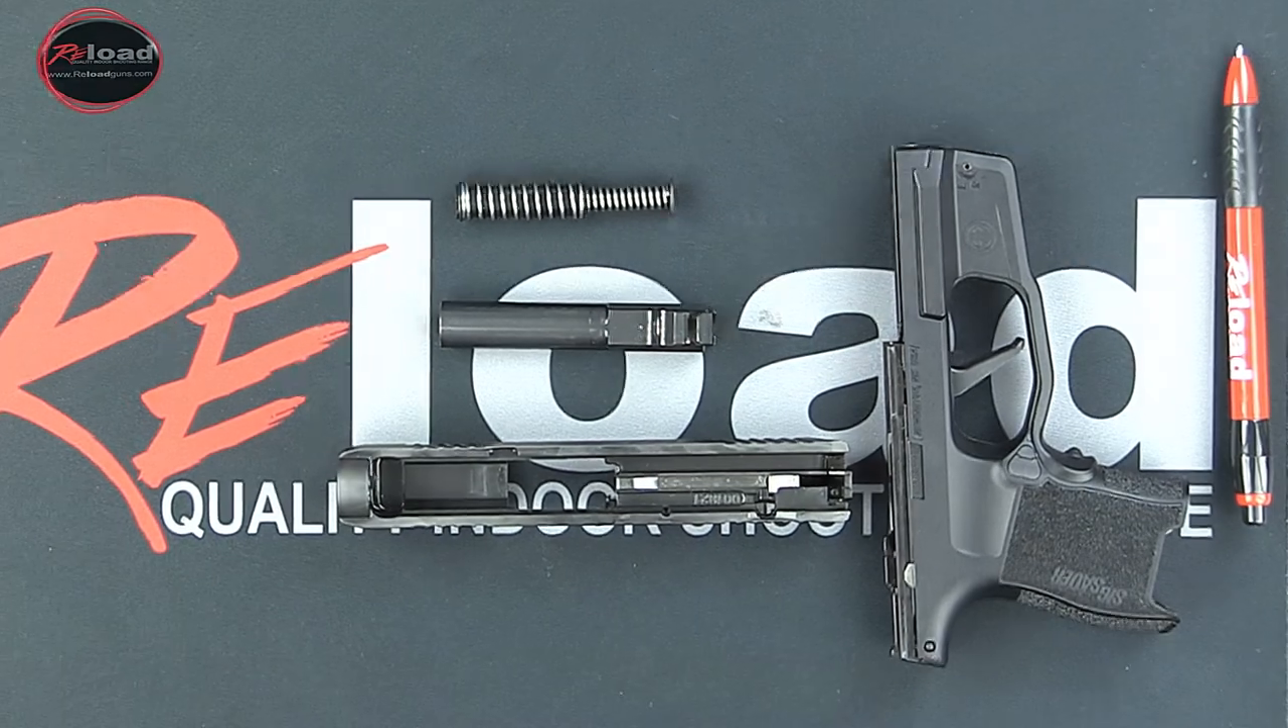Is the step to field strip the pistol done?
Yes.